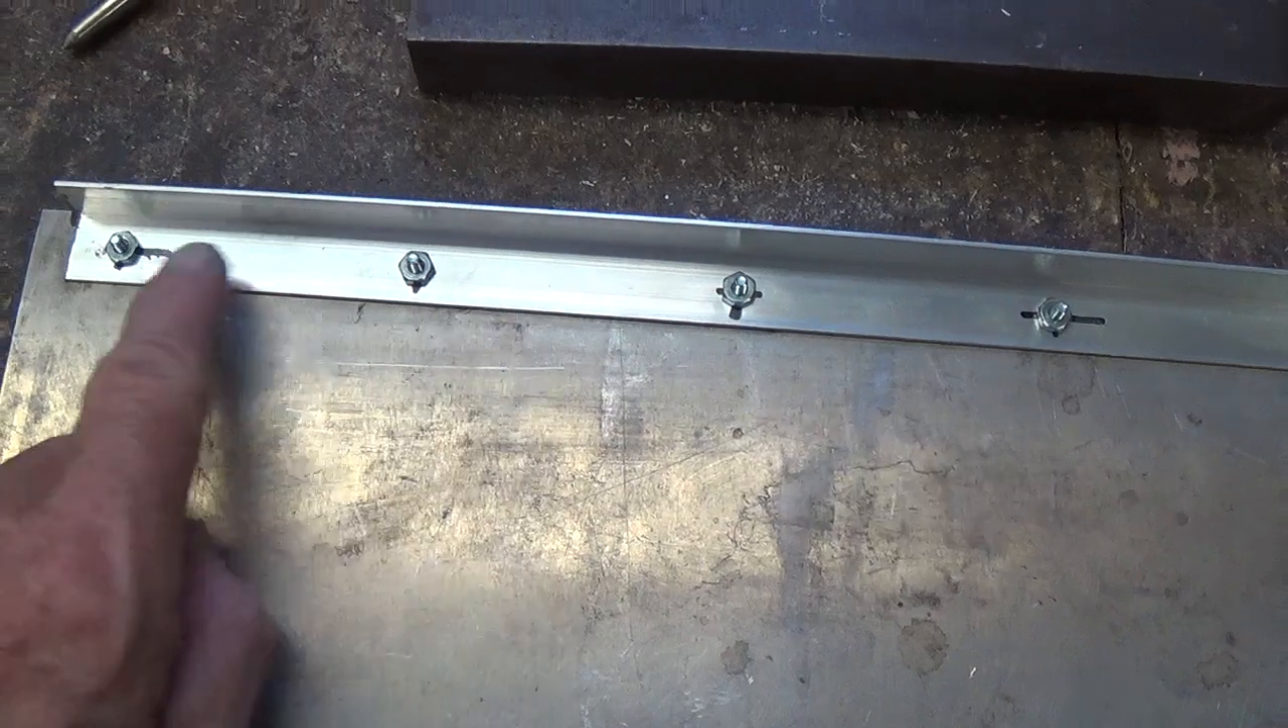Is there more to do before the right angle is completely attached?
No.